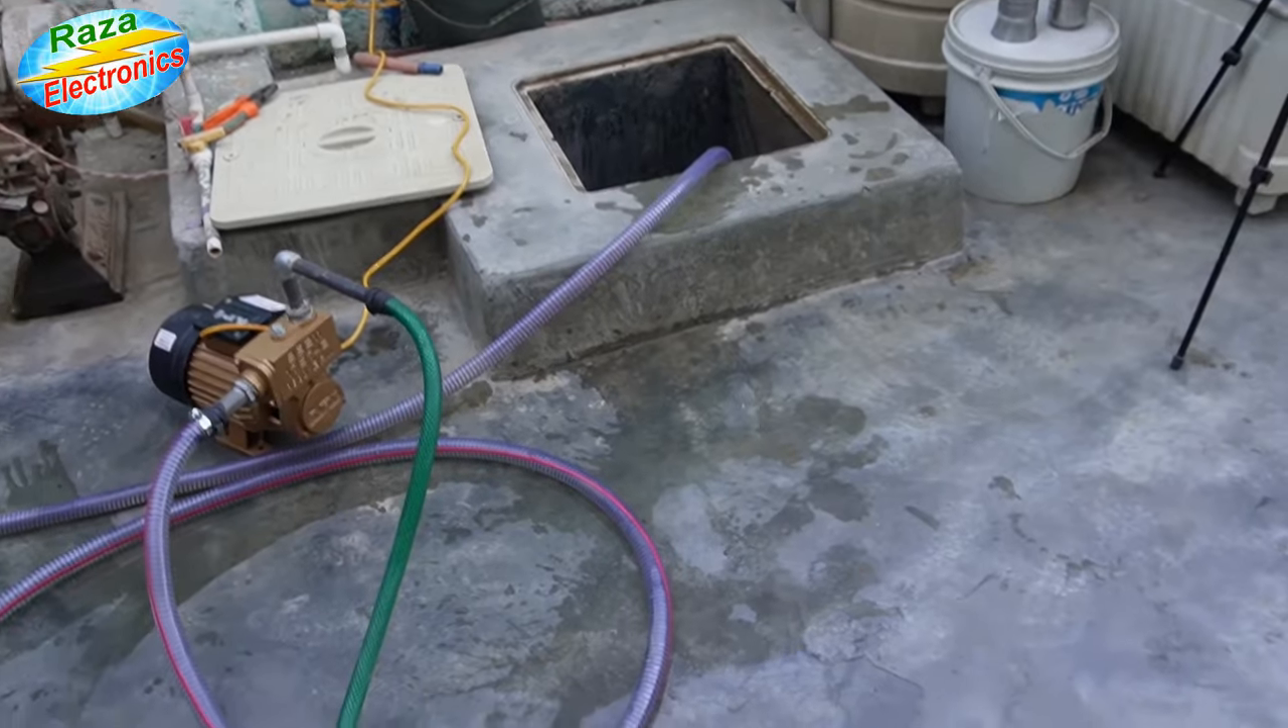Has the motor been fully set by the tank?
Yes.